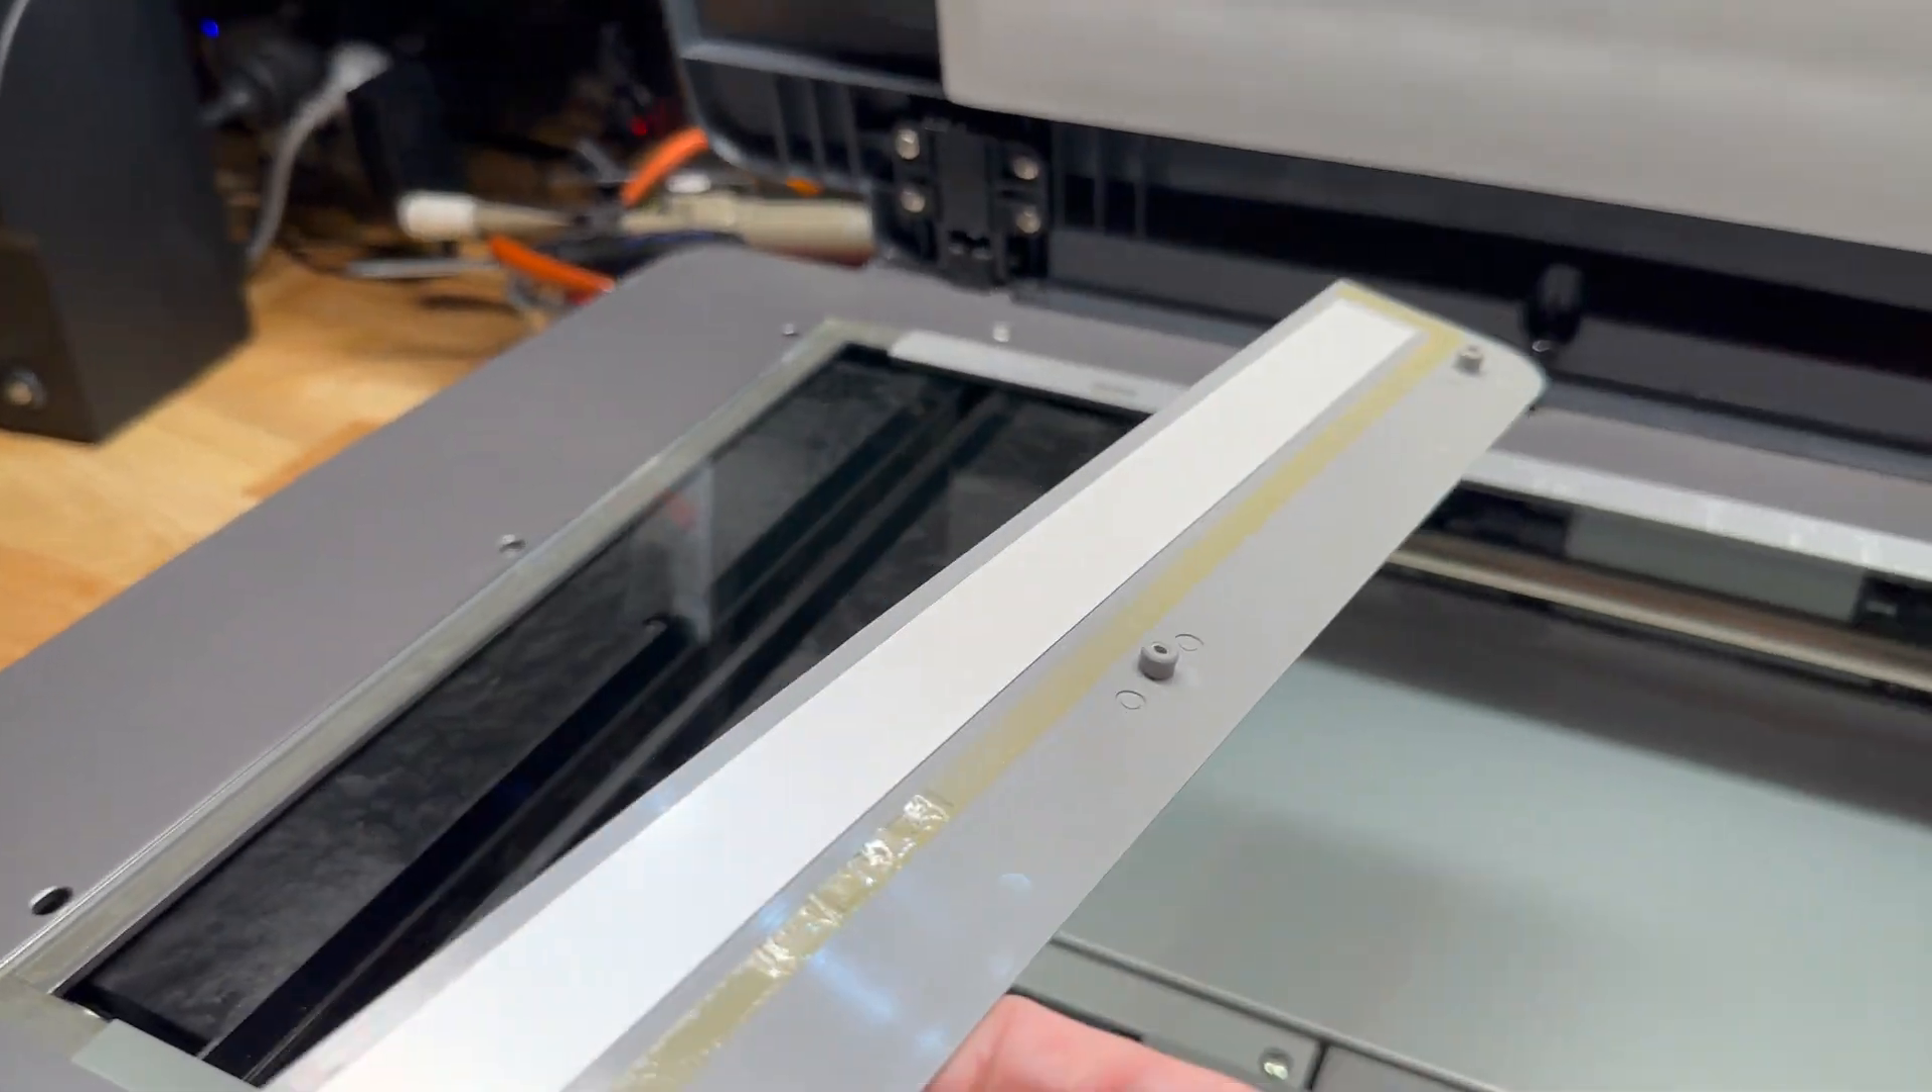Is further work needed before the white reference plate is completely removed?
No.